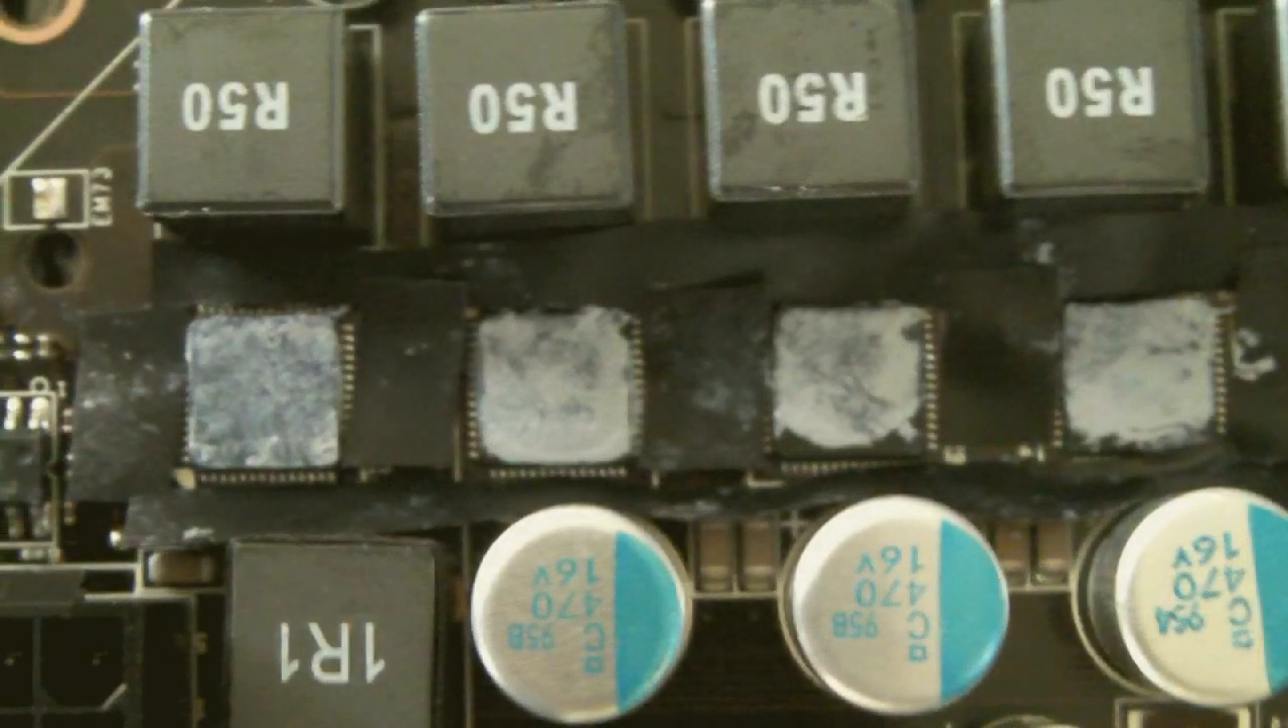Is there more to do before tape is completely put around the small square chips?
No.